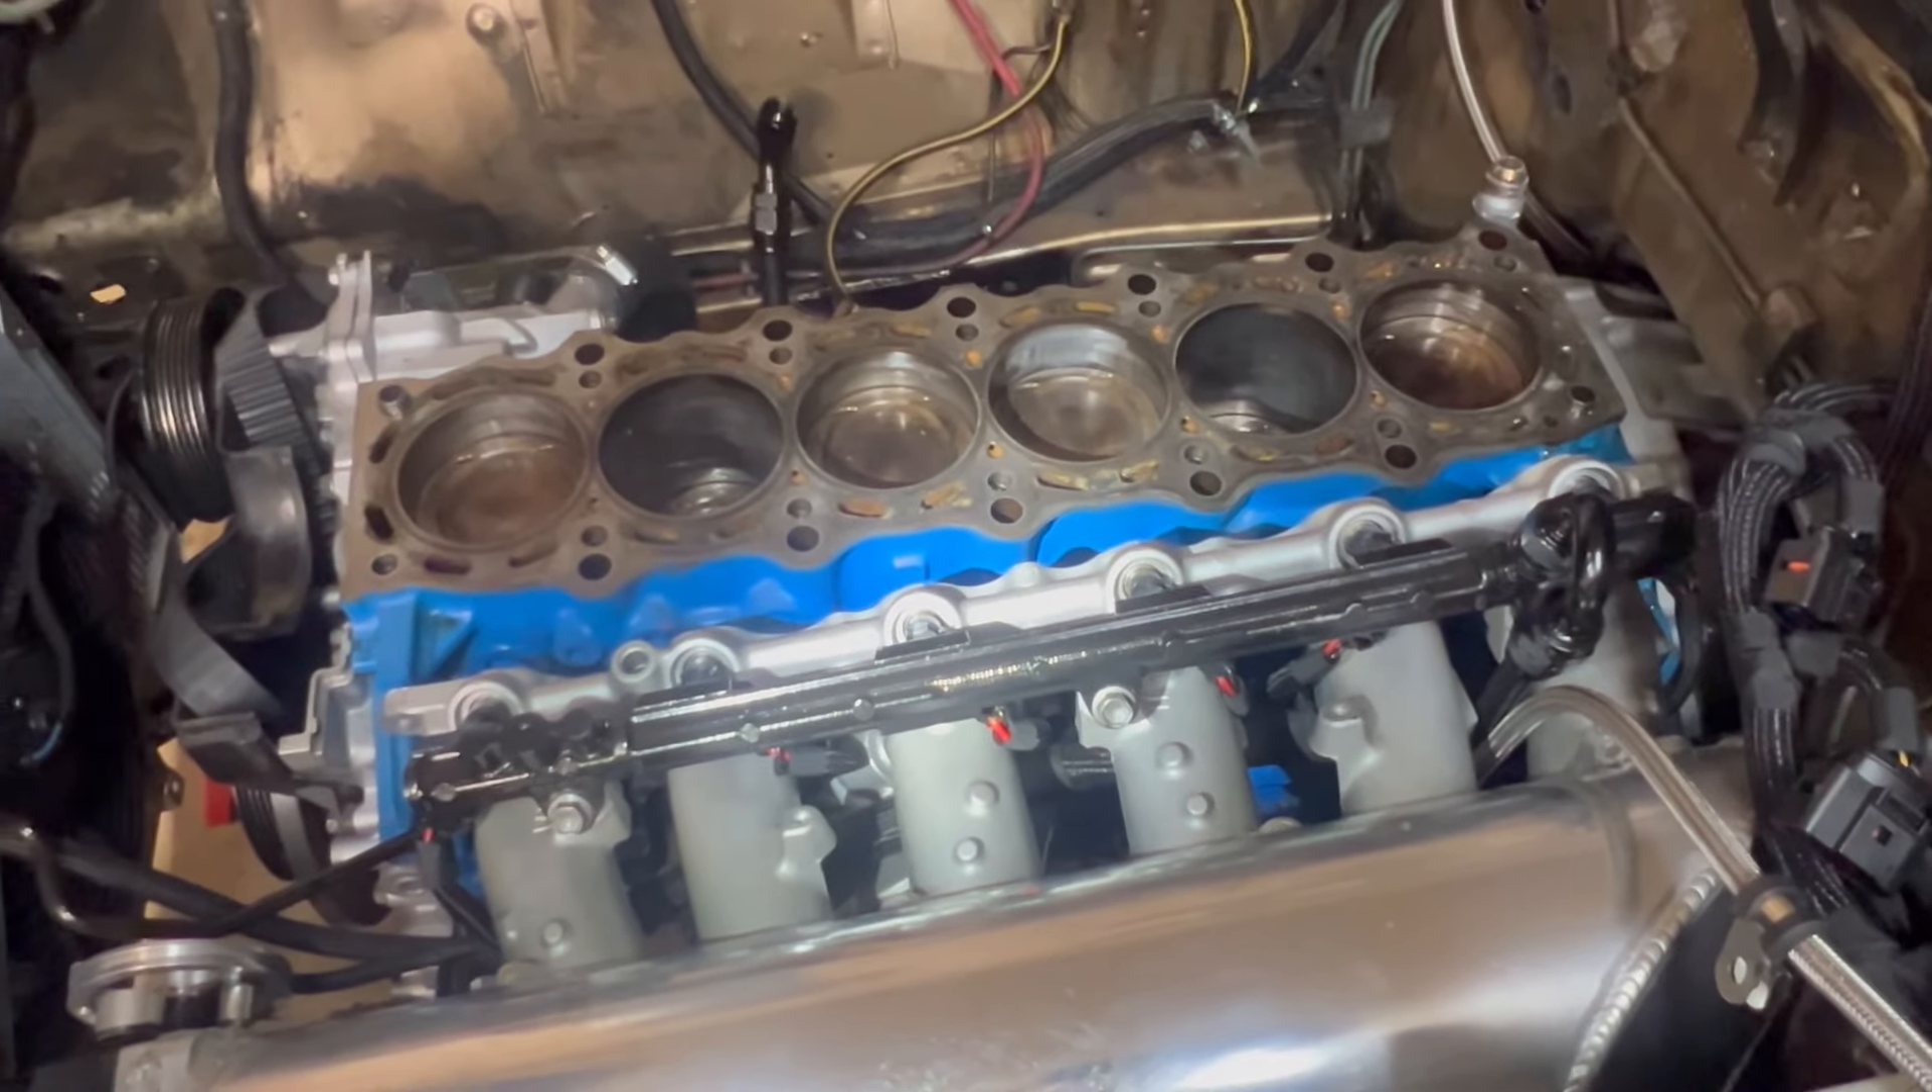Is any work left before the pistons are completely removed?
Yes.